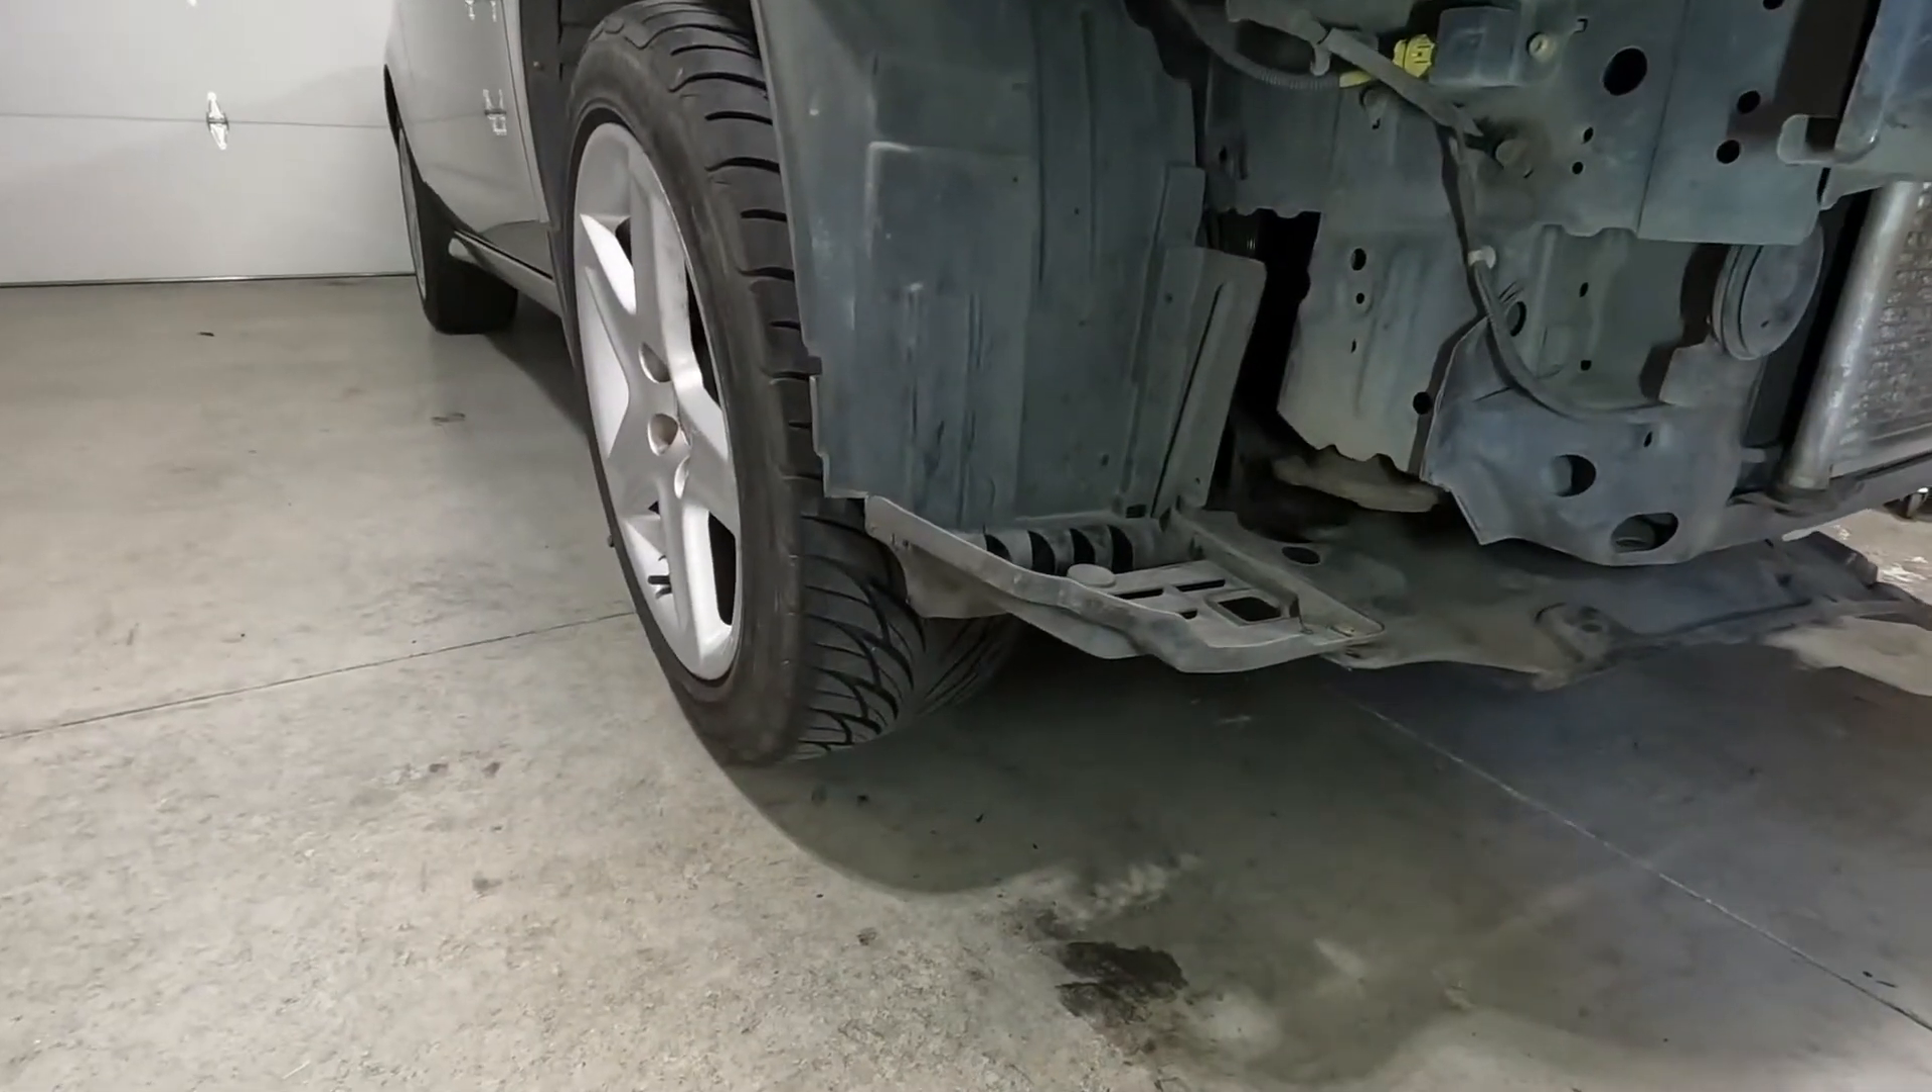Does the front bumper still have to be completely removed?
No.